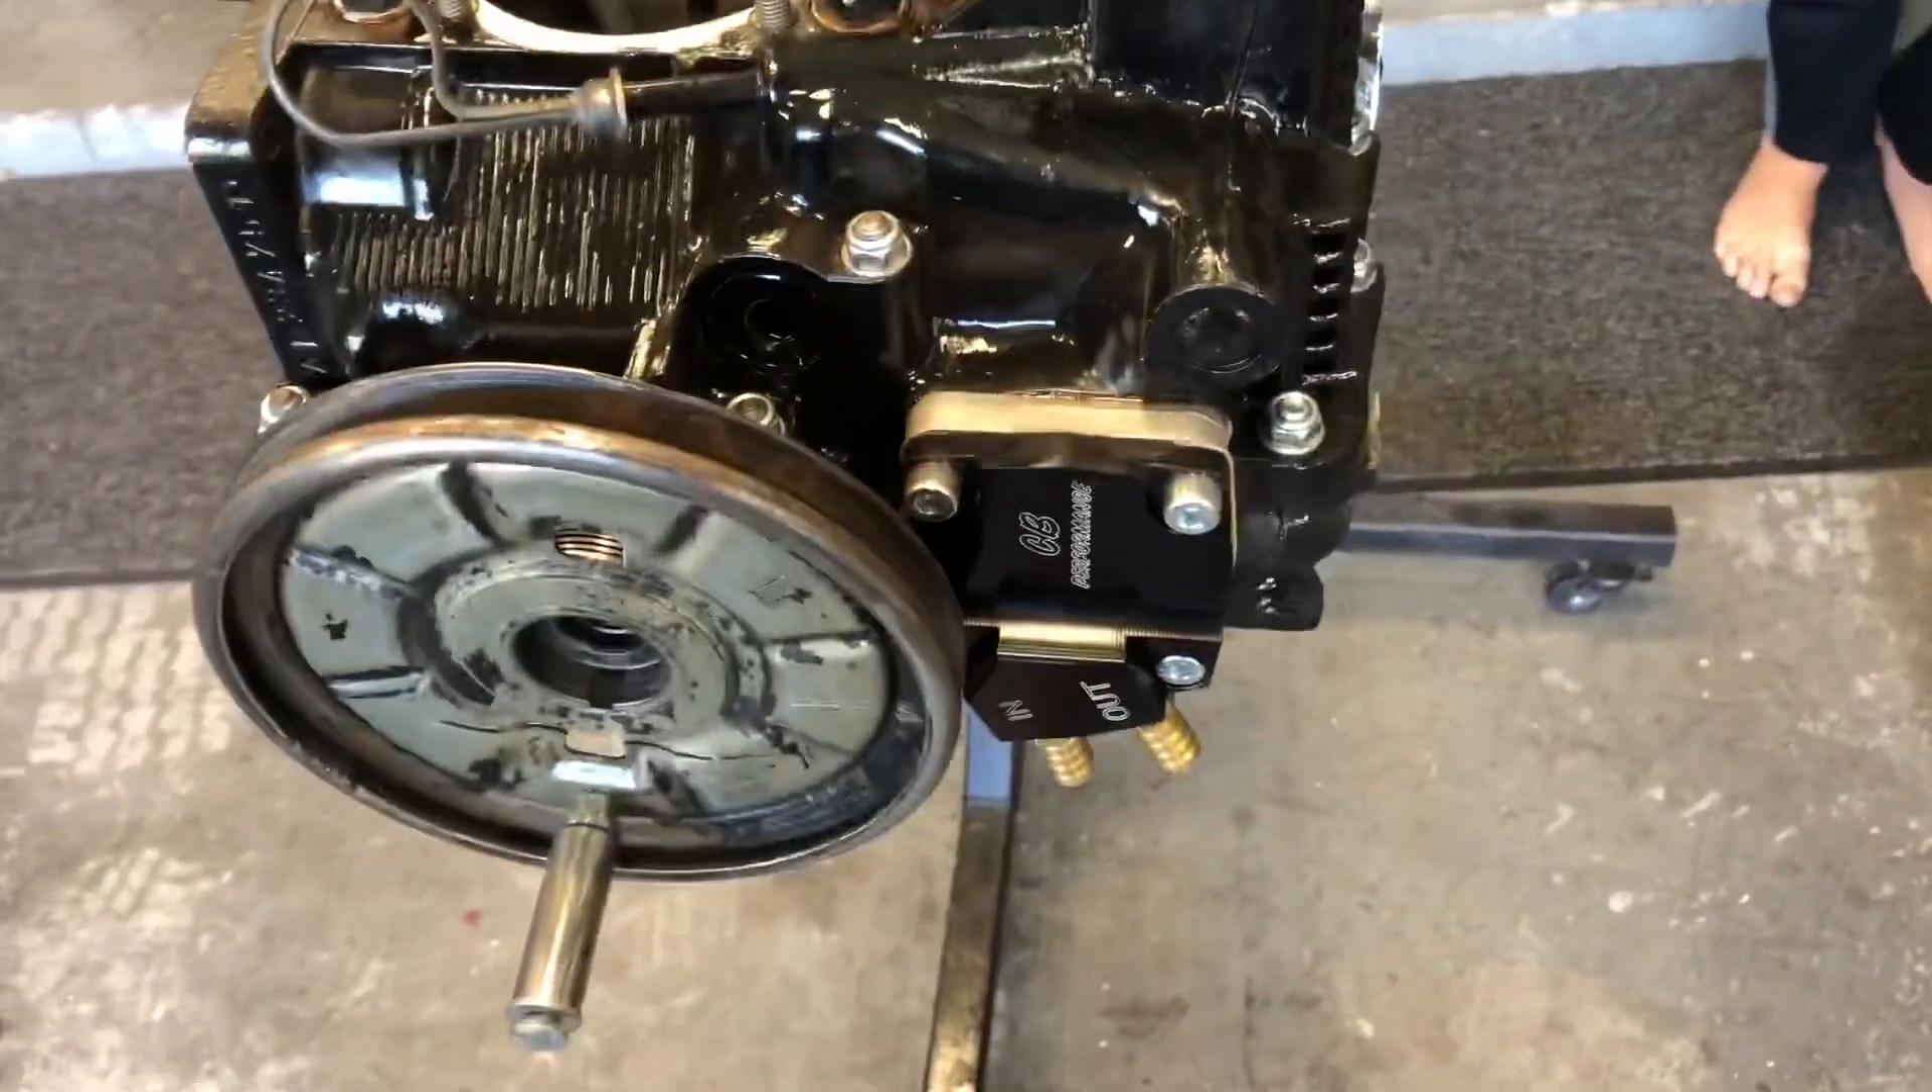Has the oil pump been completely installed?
Yes.